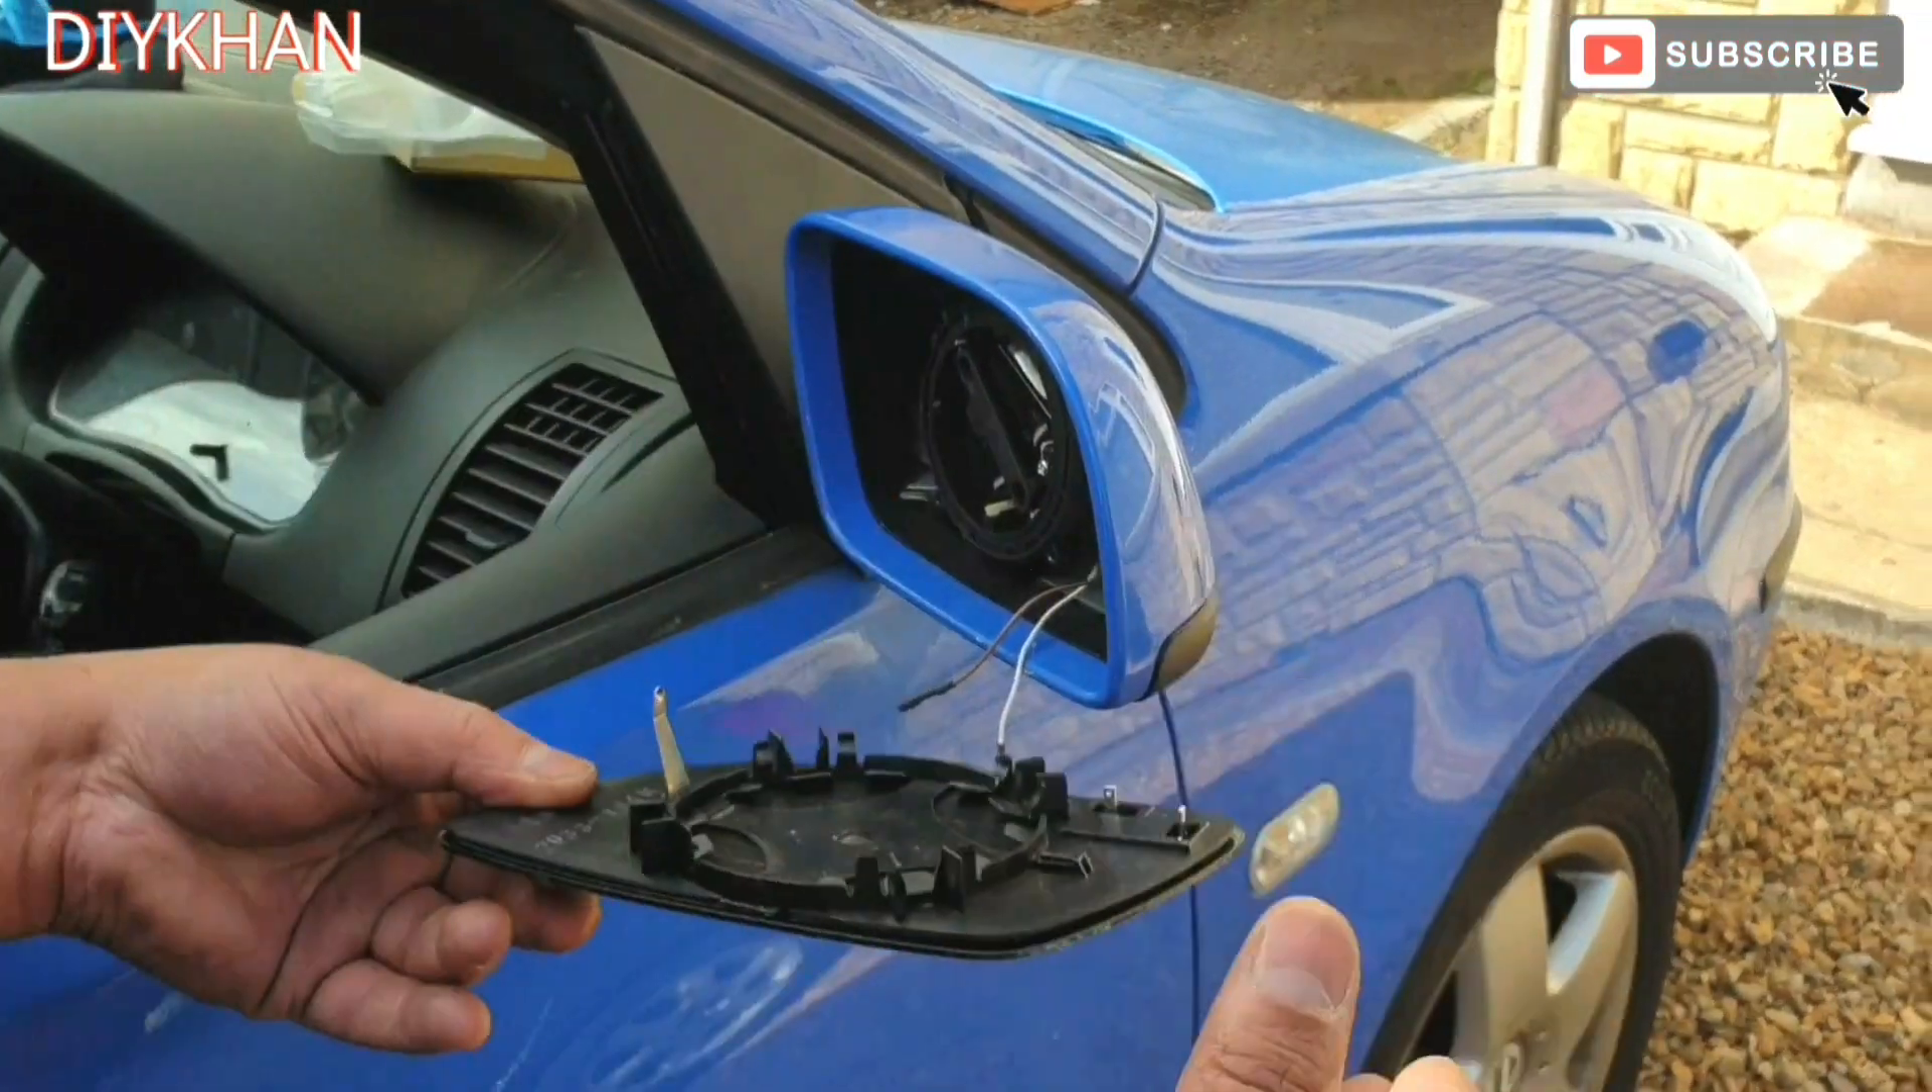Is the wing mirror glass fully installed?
No.